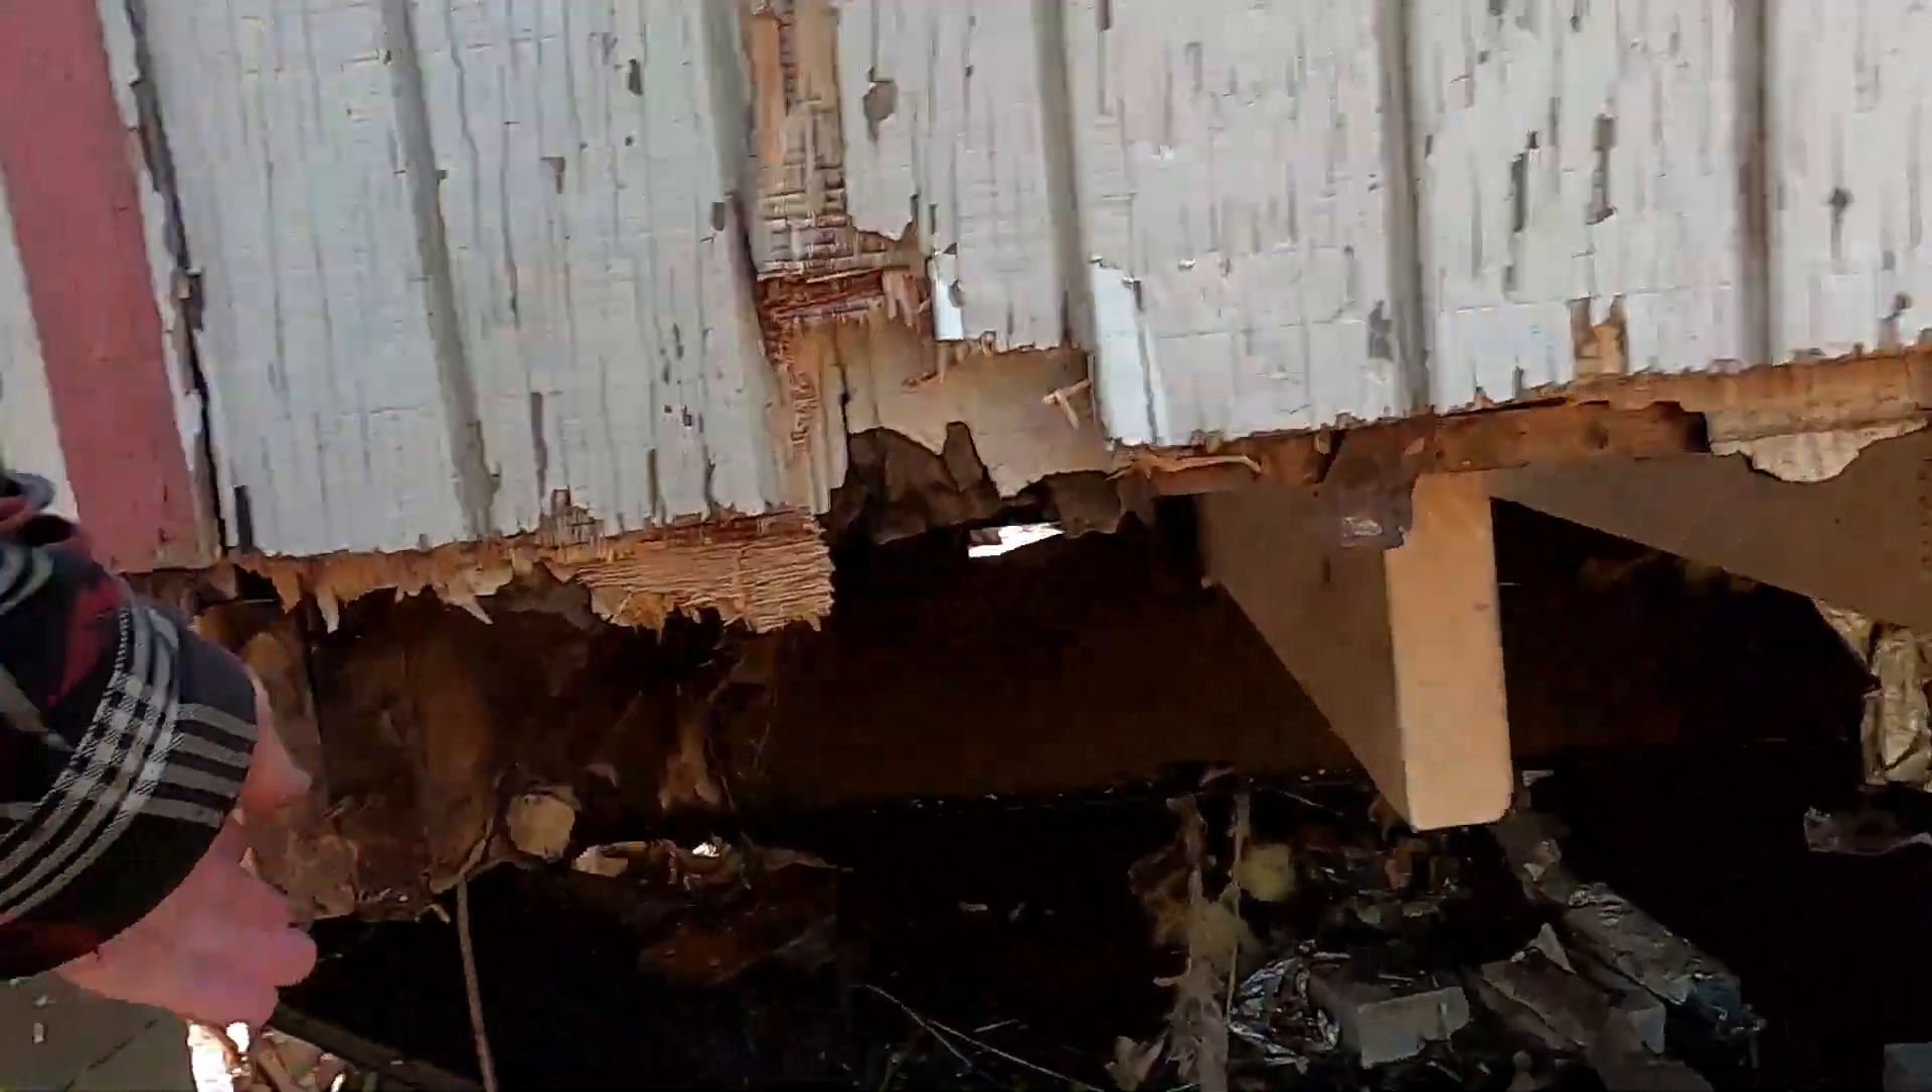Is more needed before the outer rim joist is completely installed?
Yes.